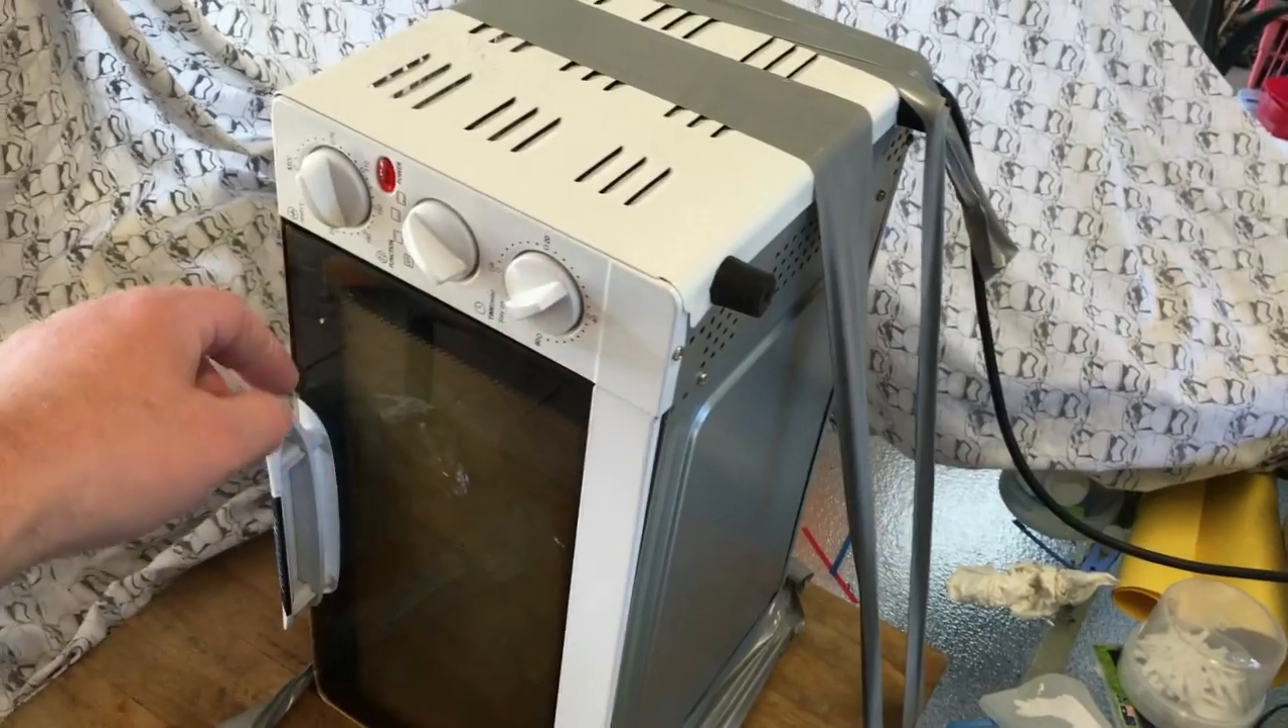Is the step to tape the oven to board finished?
Yes.